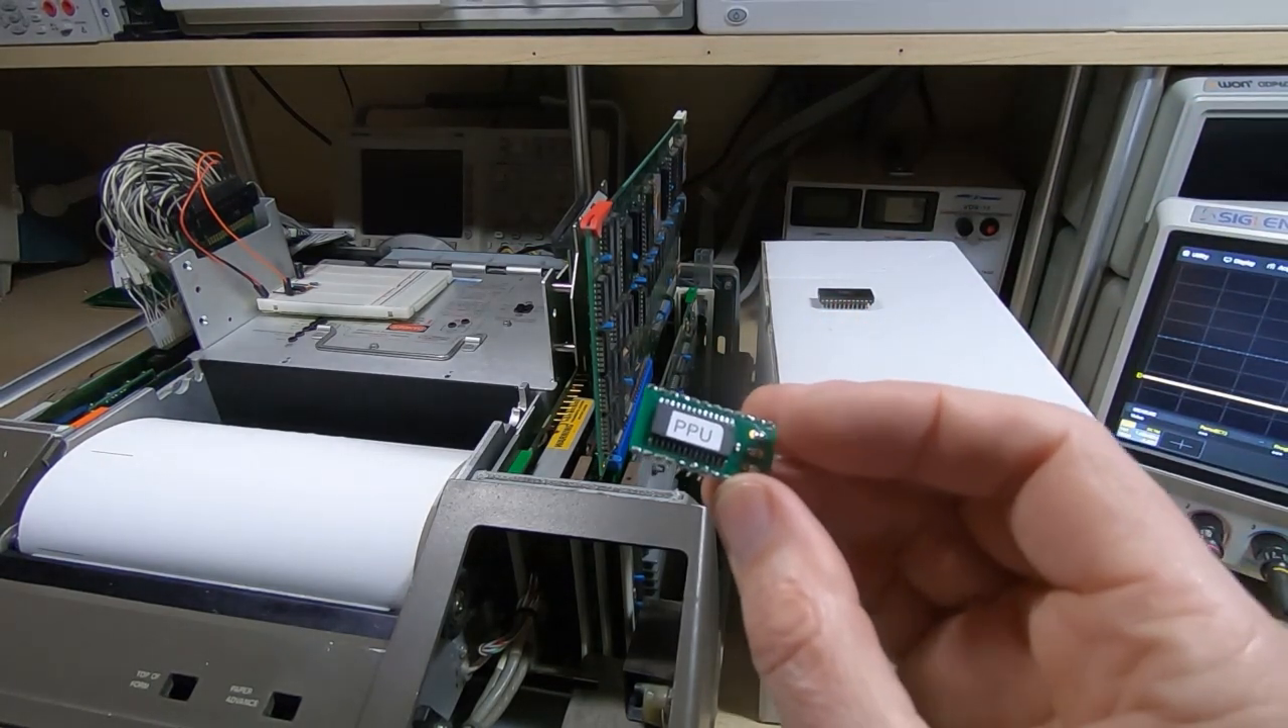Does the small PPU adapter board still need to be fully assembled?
No.